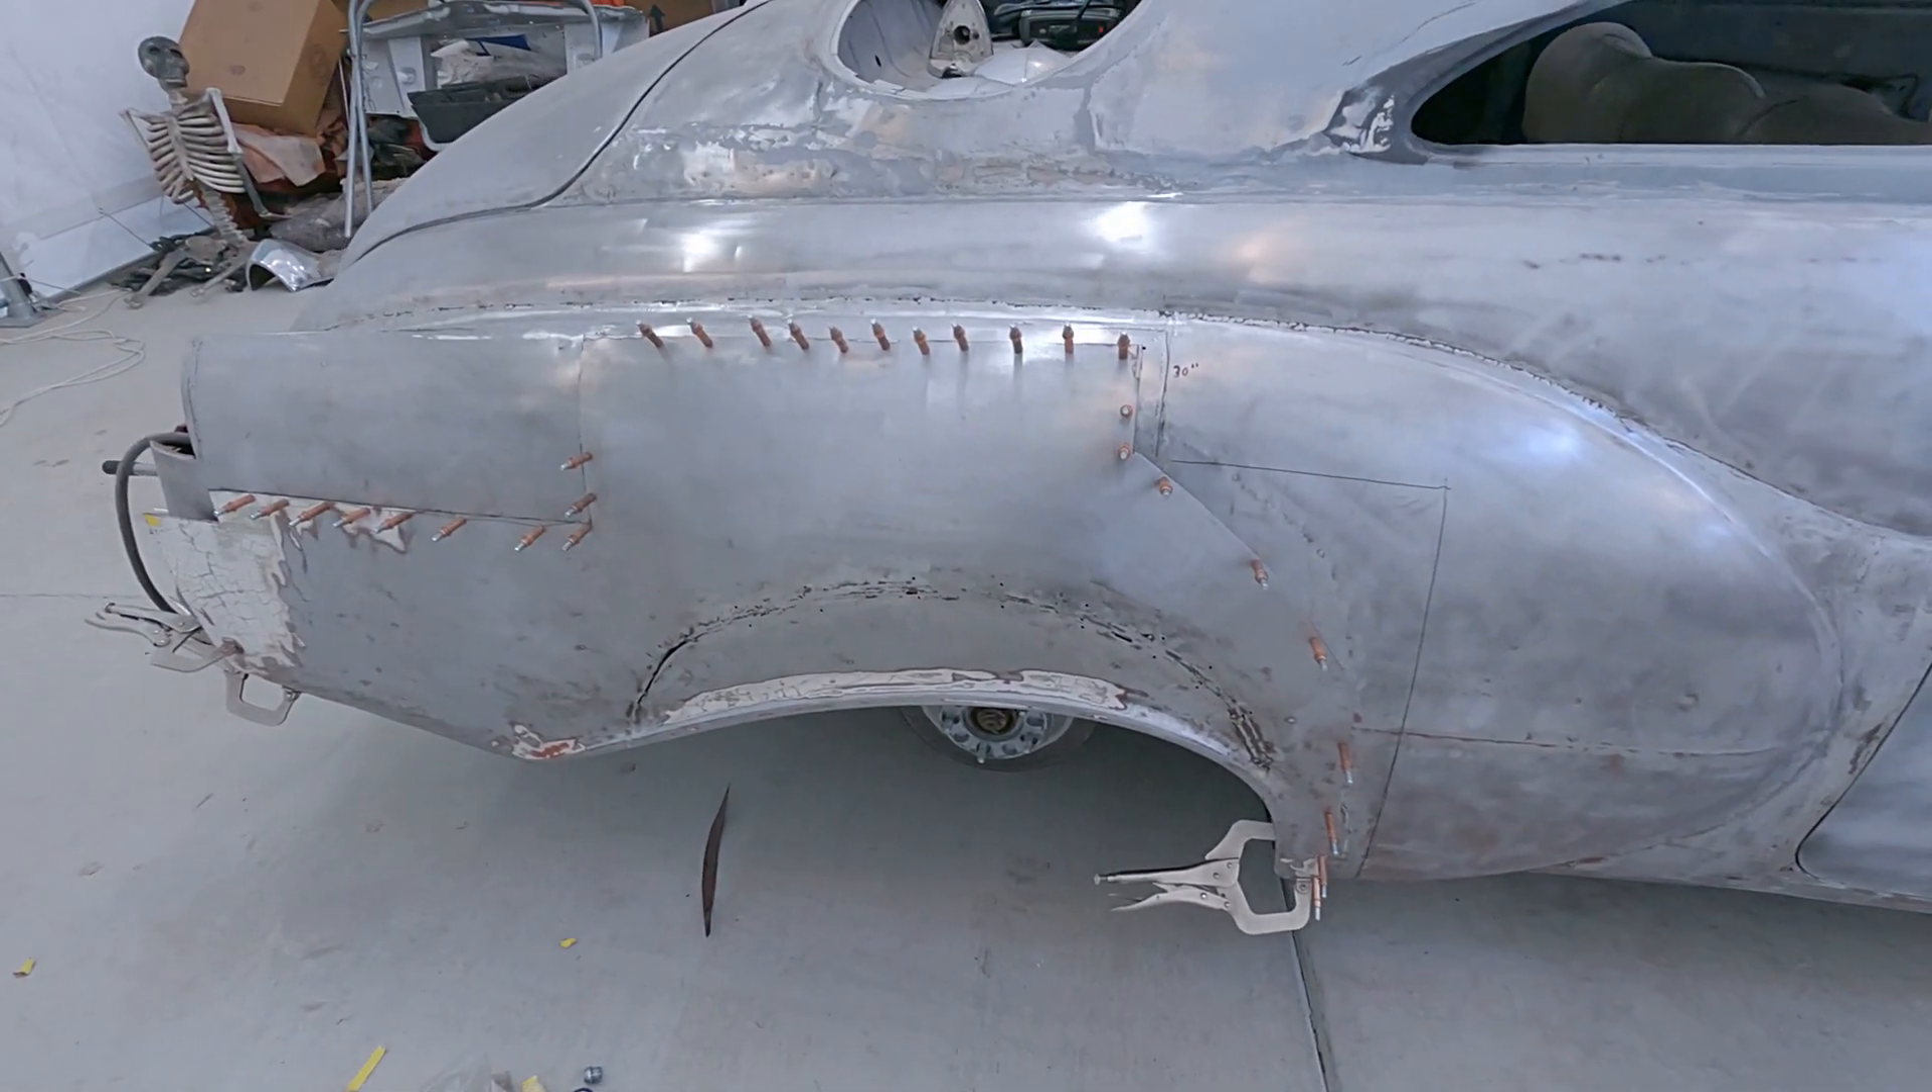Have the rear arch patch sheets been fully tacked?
No.